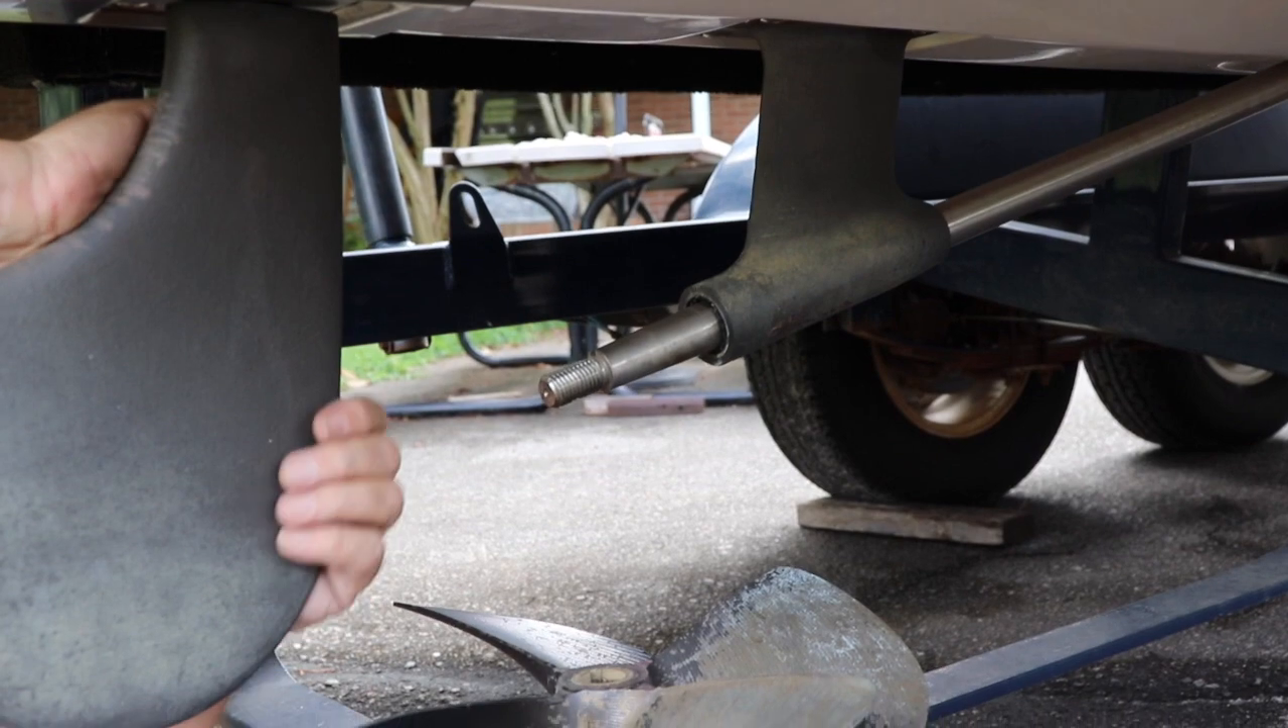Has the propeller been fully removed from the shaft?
Yes.